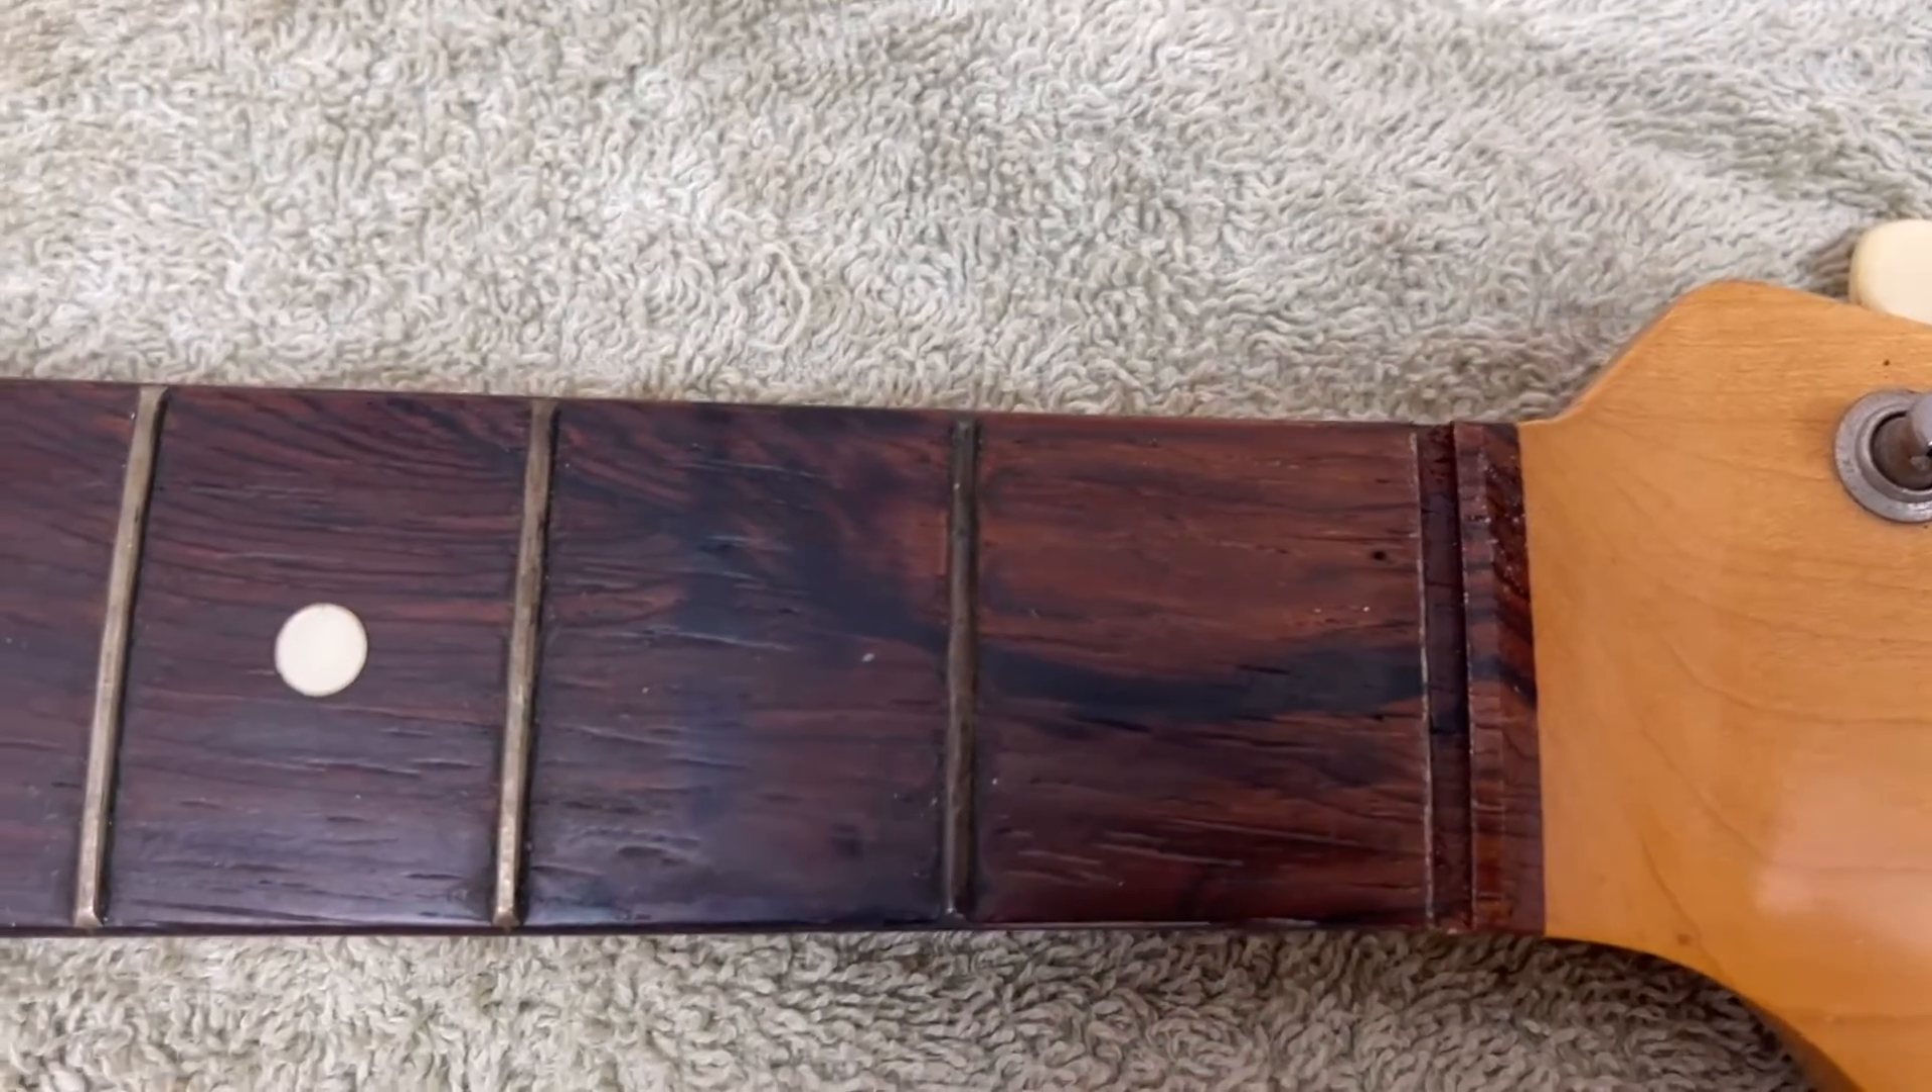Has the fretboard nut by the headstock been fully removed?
Yes.